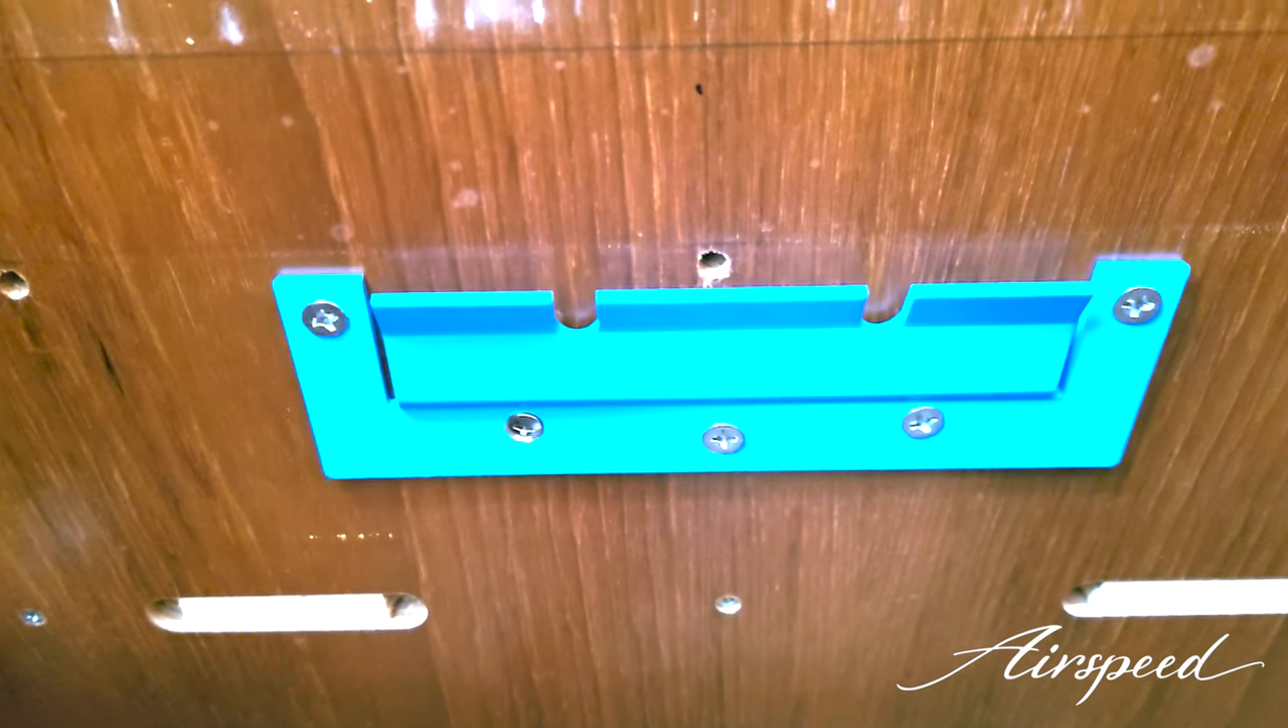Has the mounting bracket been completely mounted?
Yes.